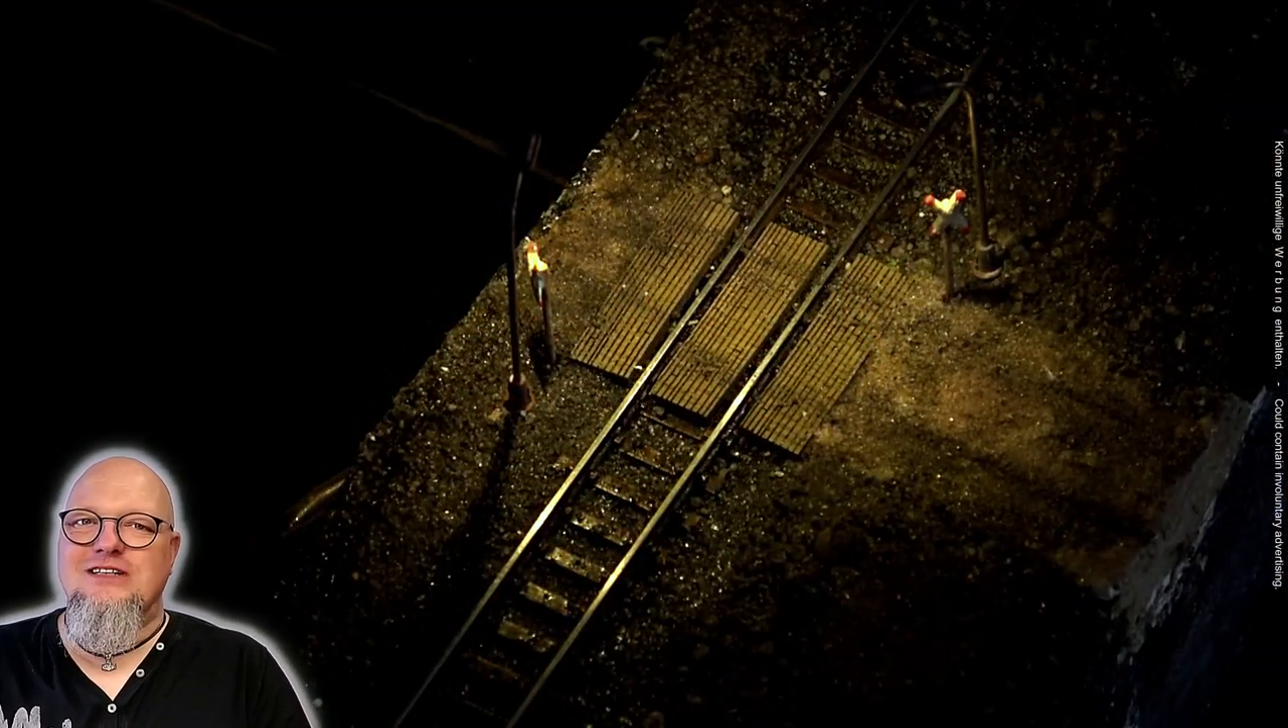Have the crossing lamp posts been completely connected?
Yes.